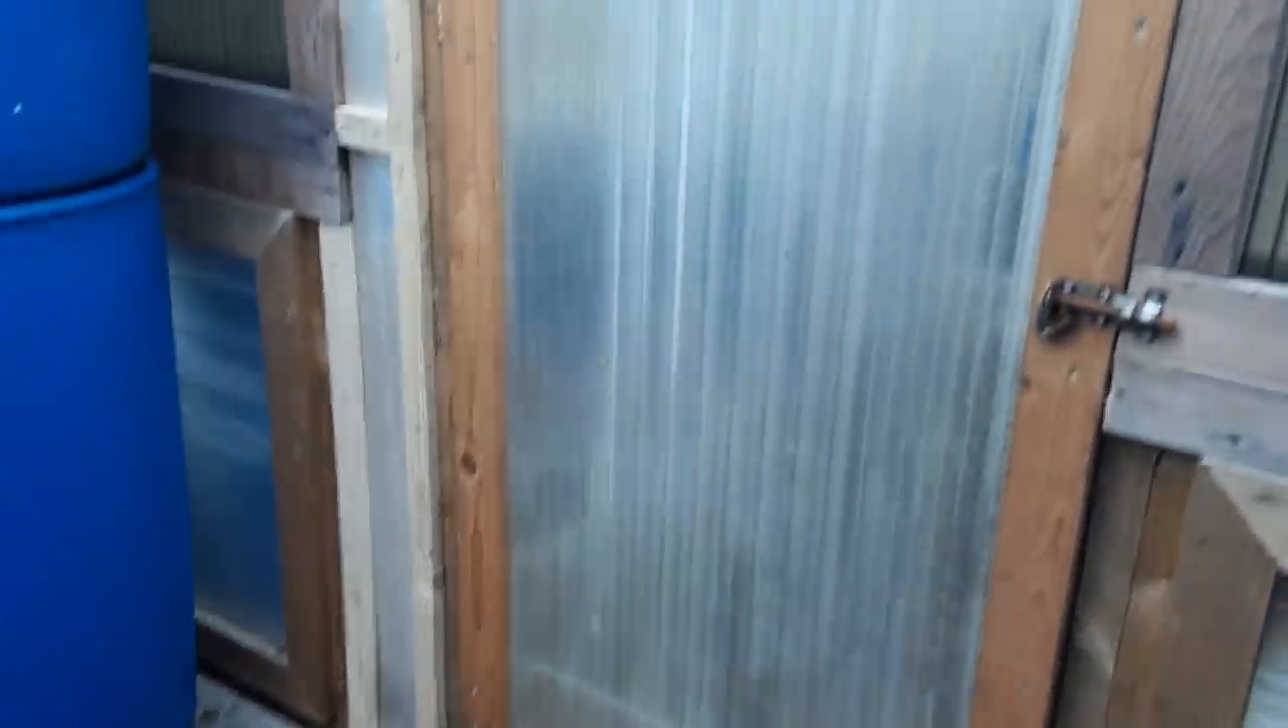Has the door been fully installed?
Yes.